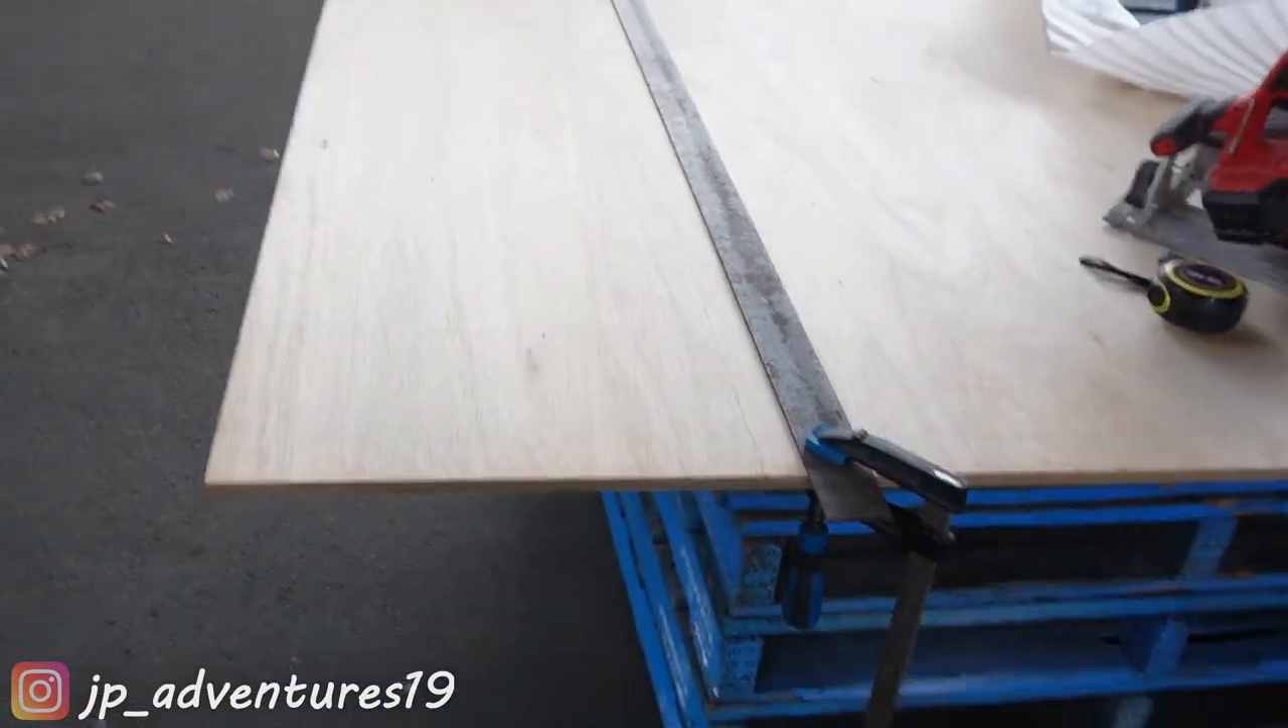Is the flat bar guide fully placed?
Yes.